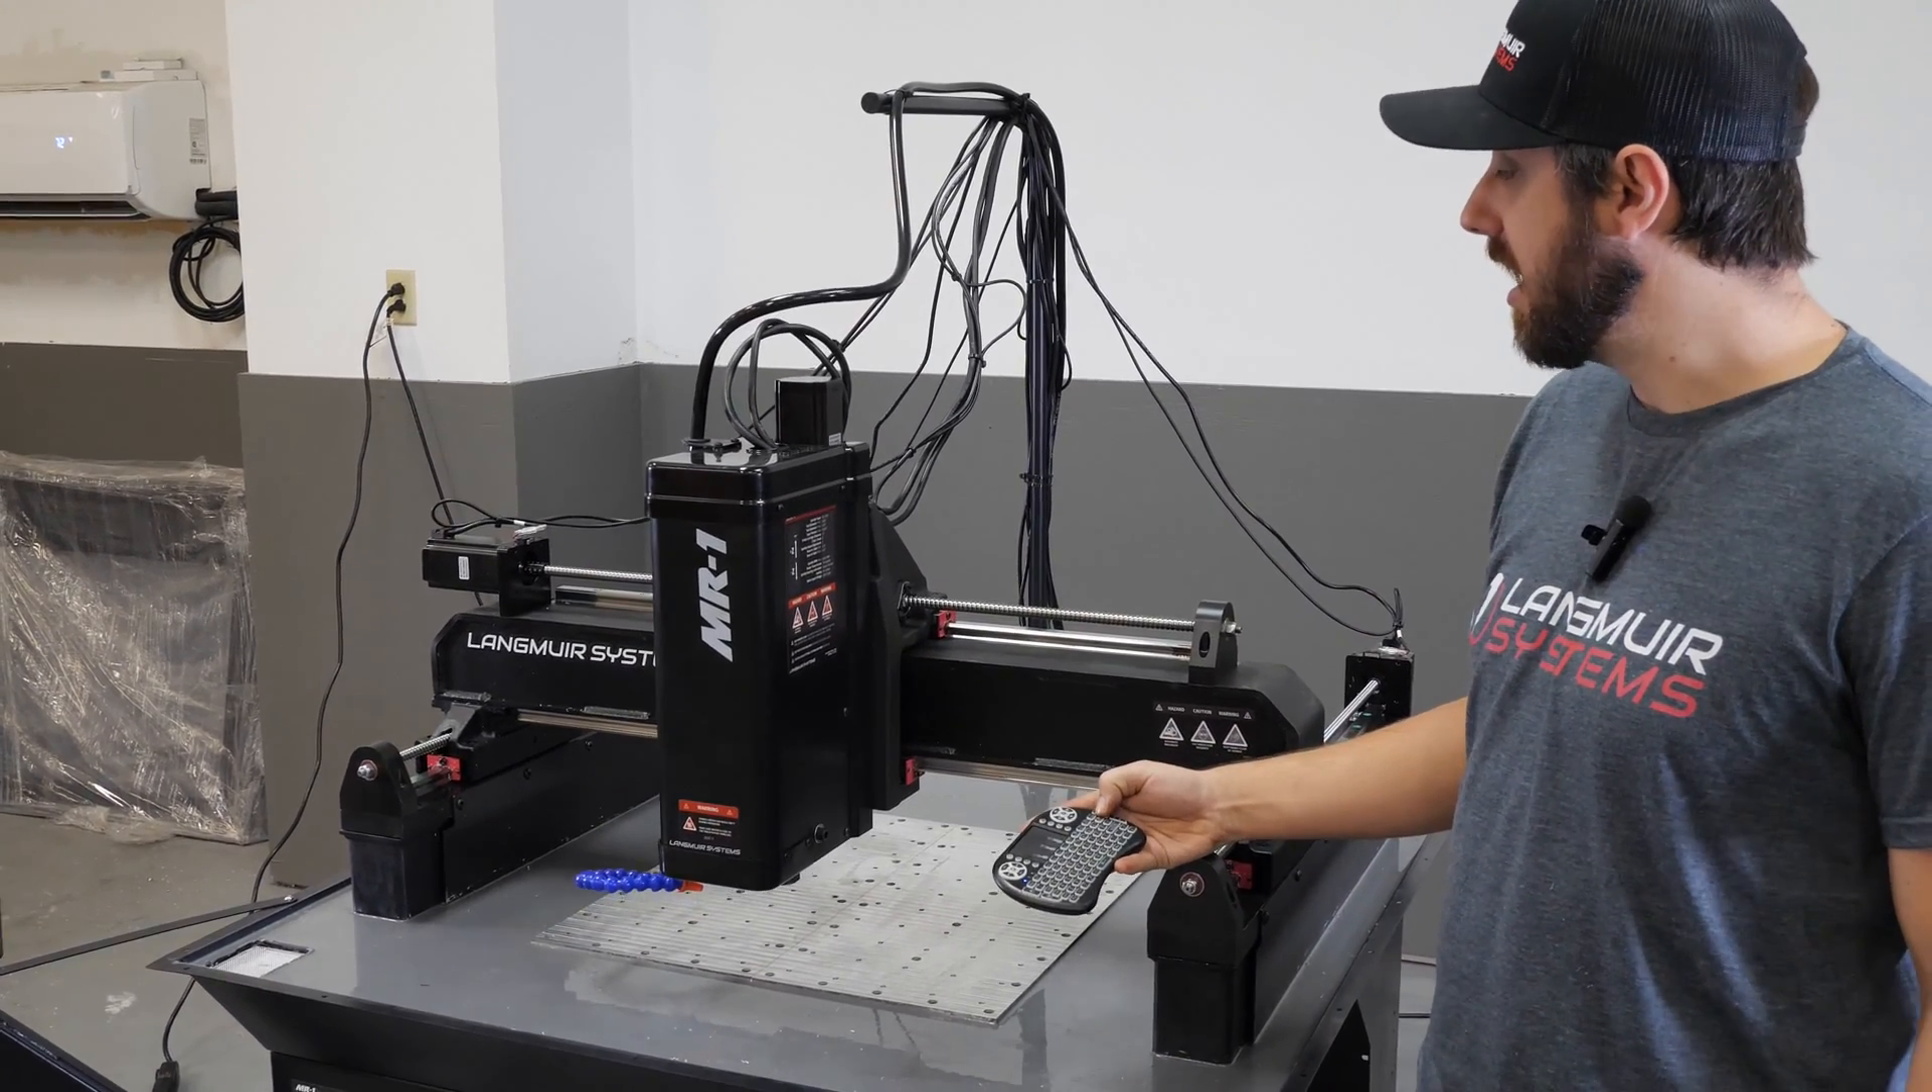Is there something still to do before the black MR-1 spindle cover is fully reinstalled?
No.